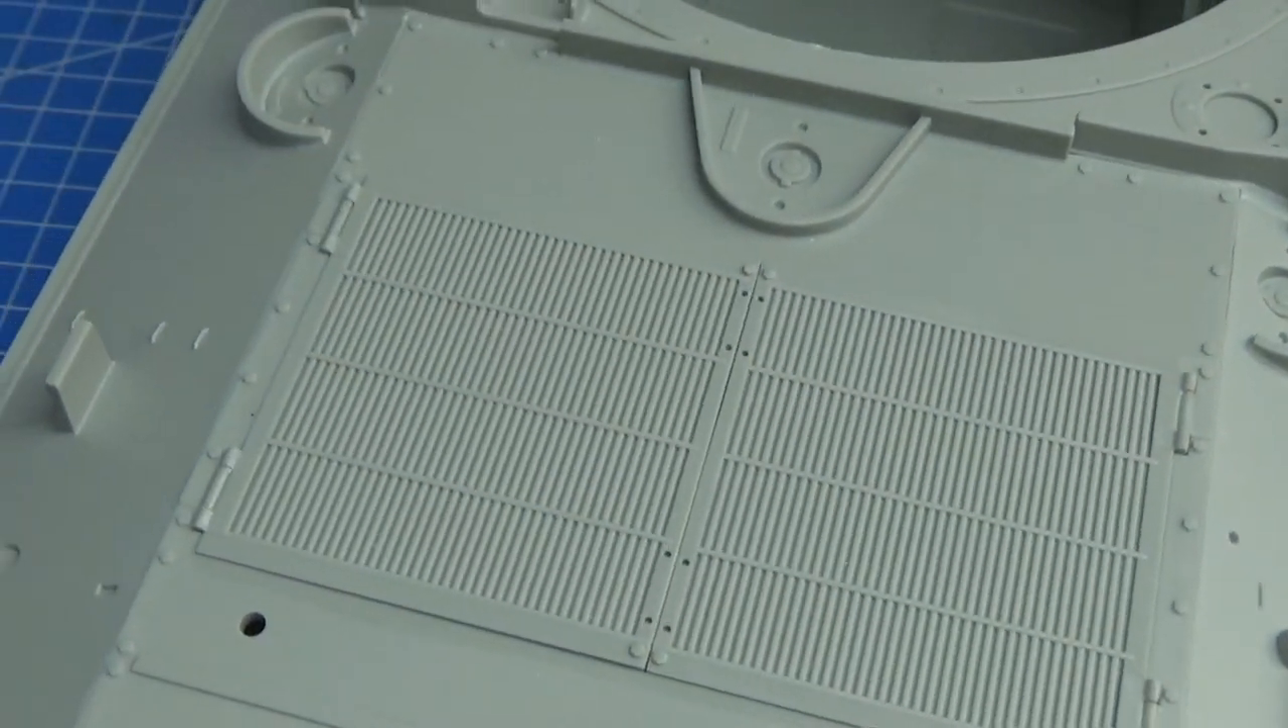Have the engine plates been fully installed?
Yes.